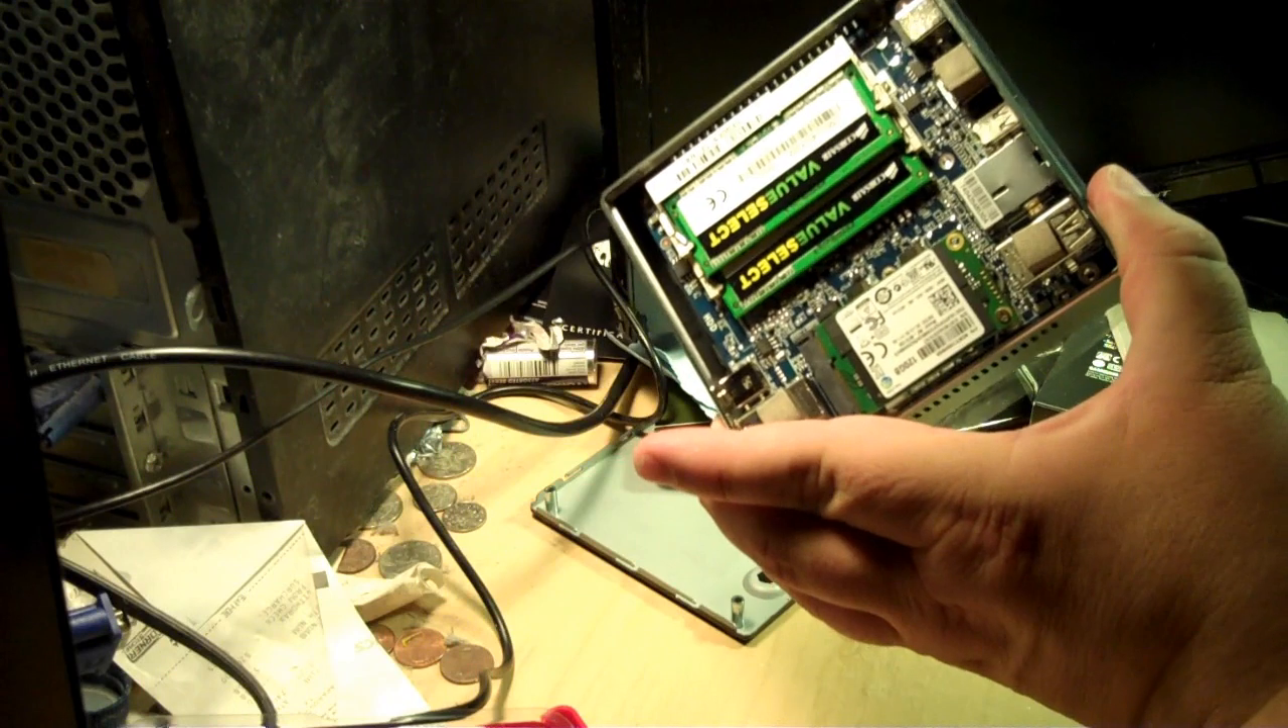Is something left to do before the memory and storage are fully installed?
No.